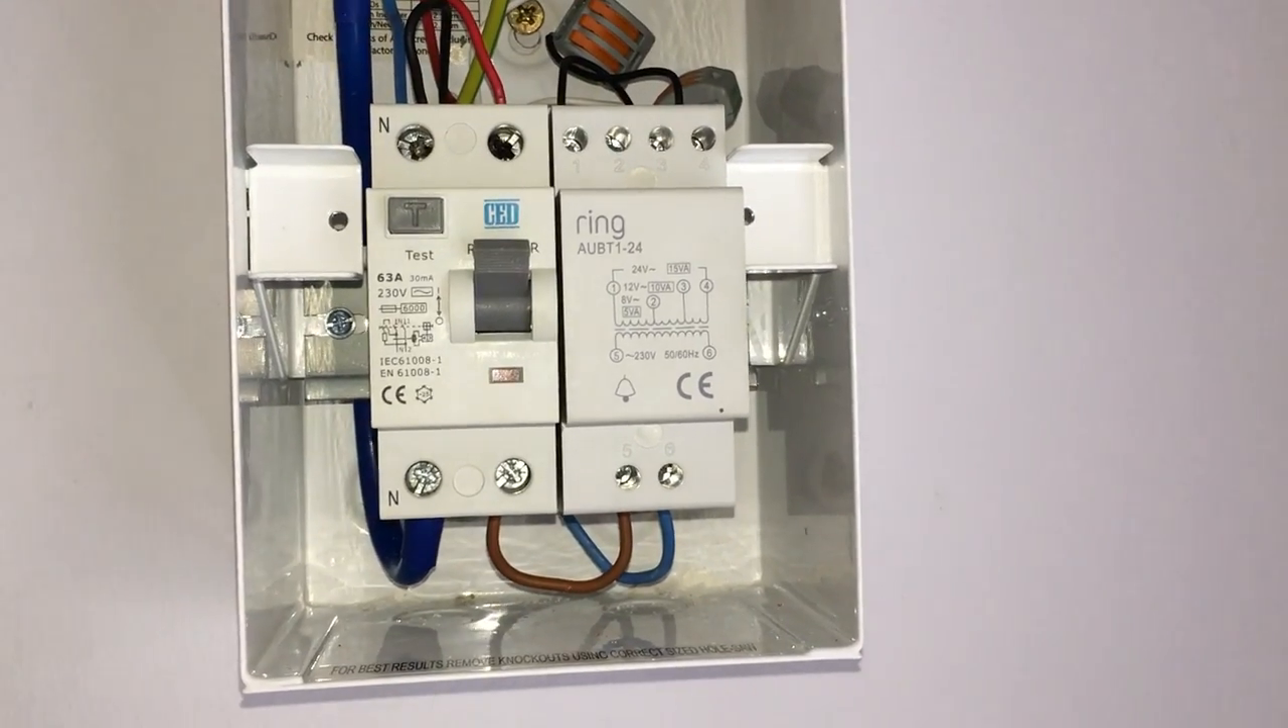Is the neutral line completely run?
Yes.